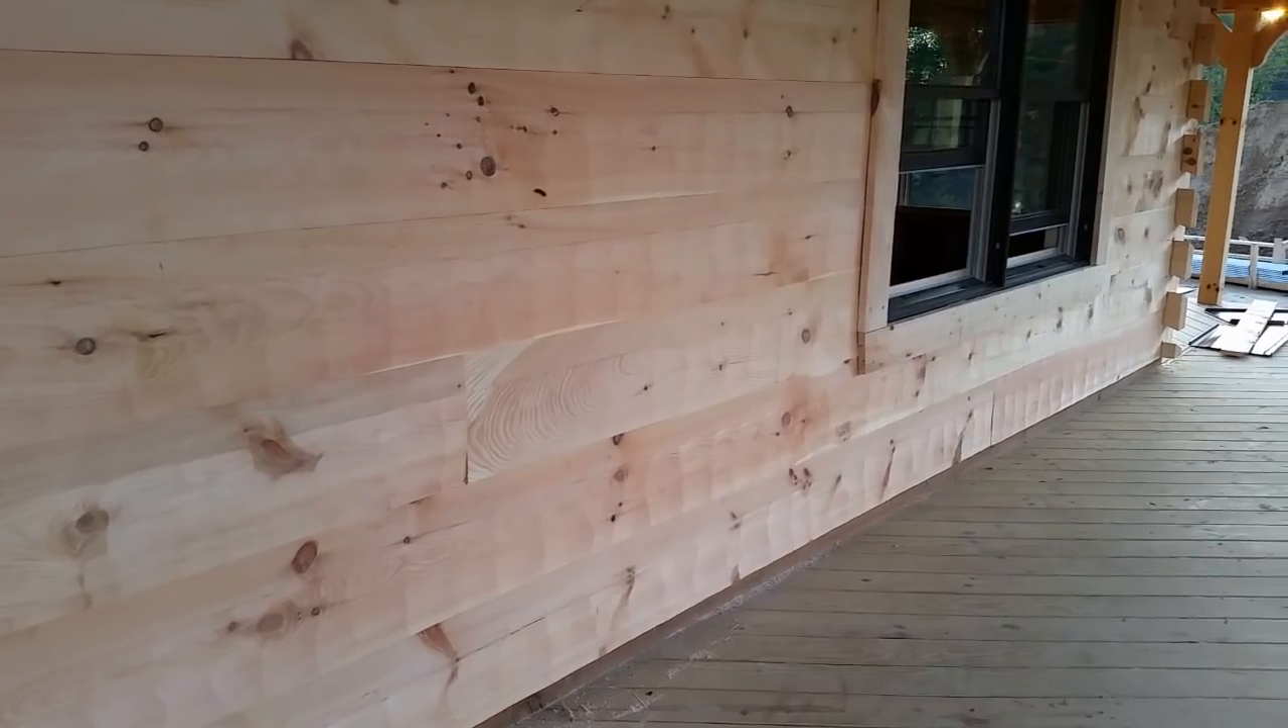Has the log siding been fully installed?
Yes.